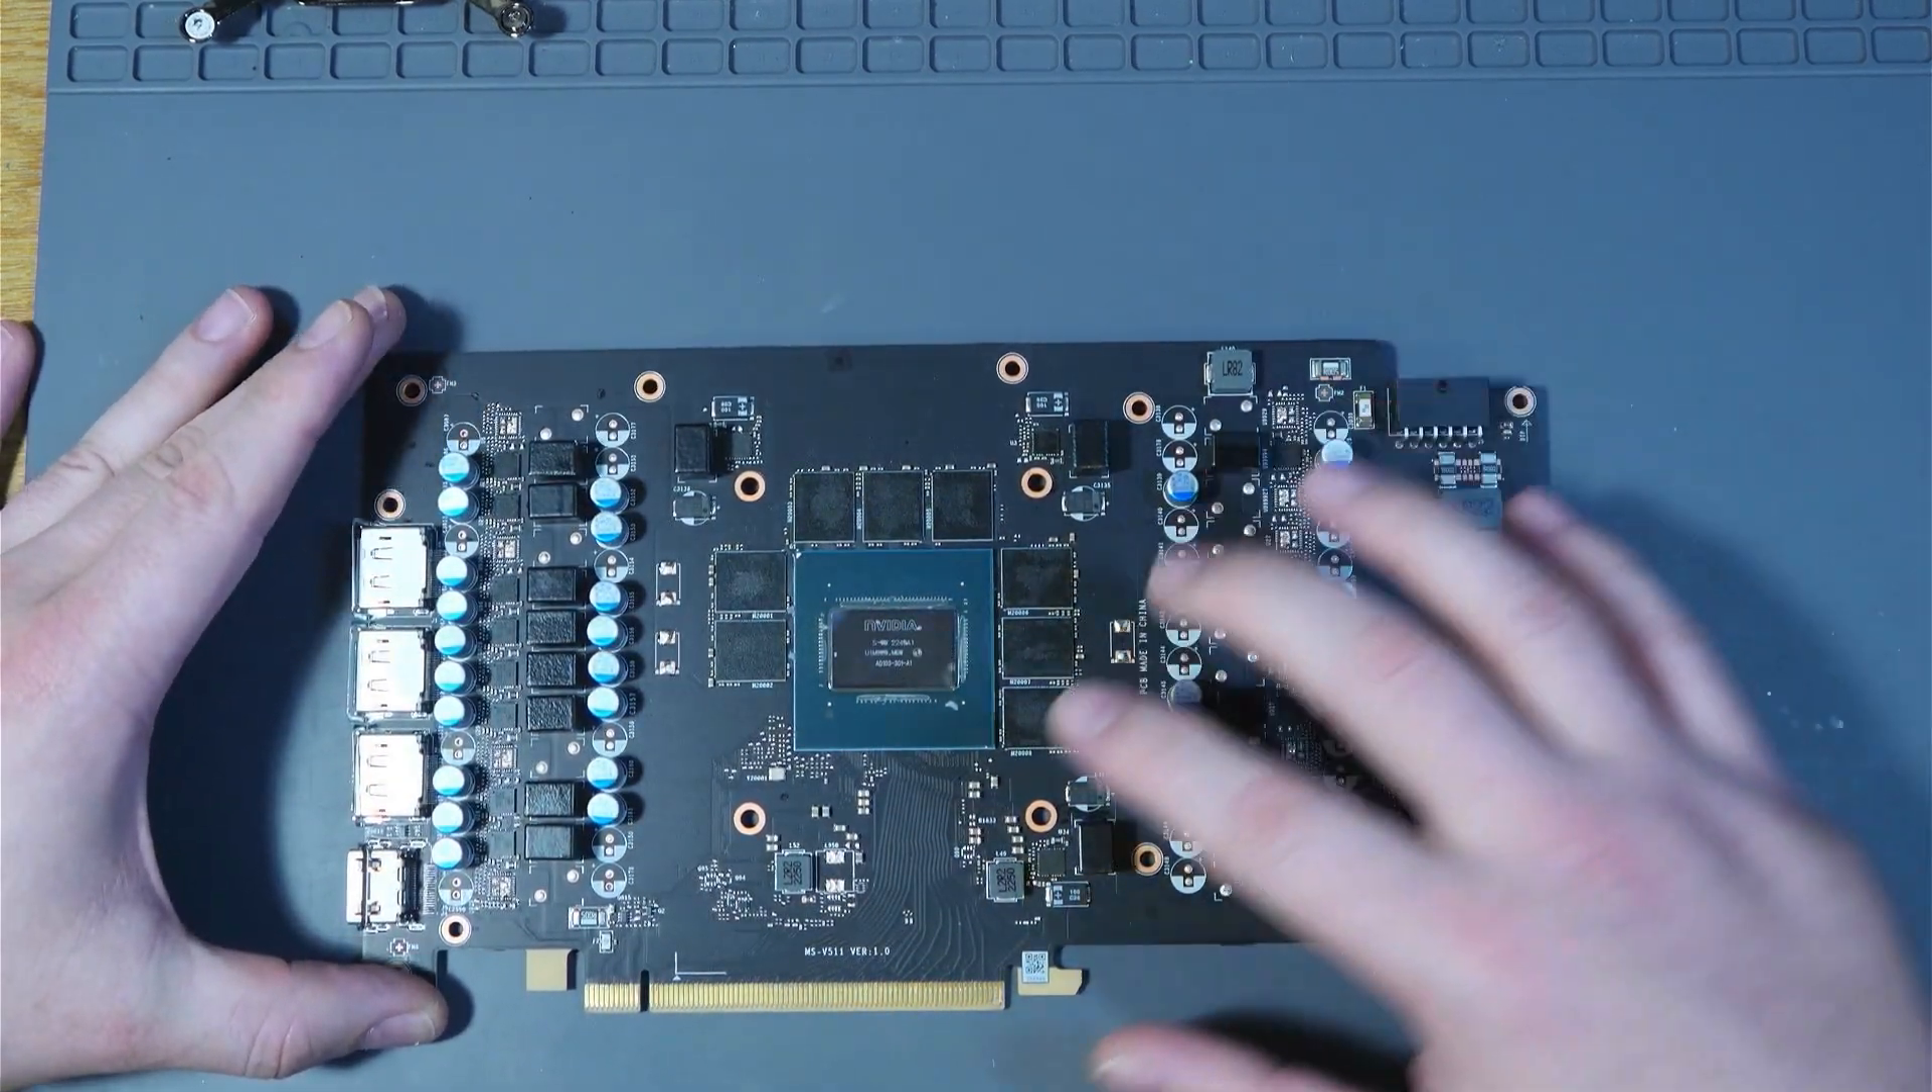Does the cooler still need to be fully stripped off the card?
No.